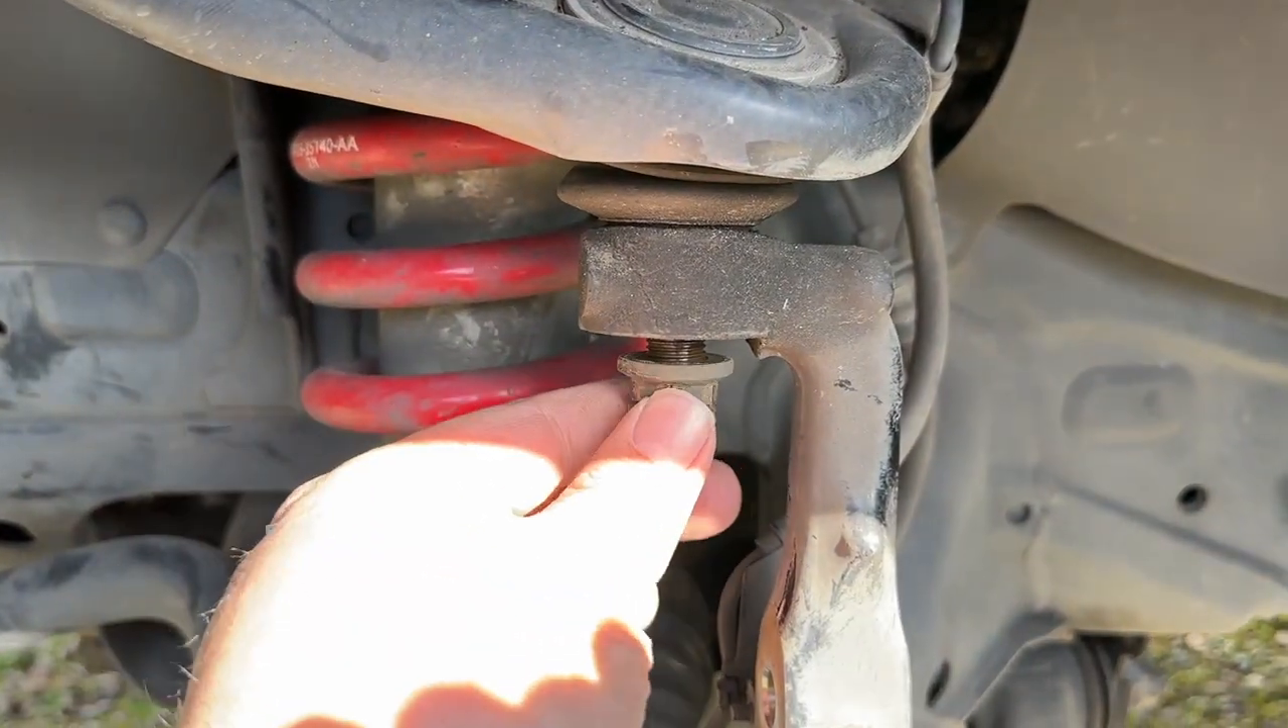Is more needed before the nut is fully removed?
Yes.